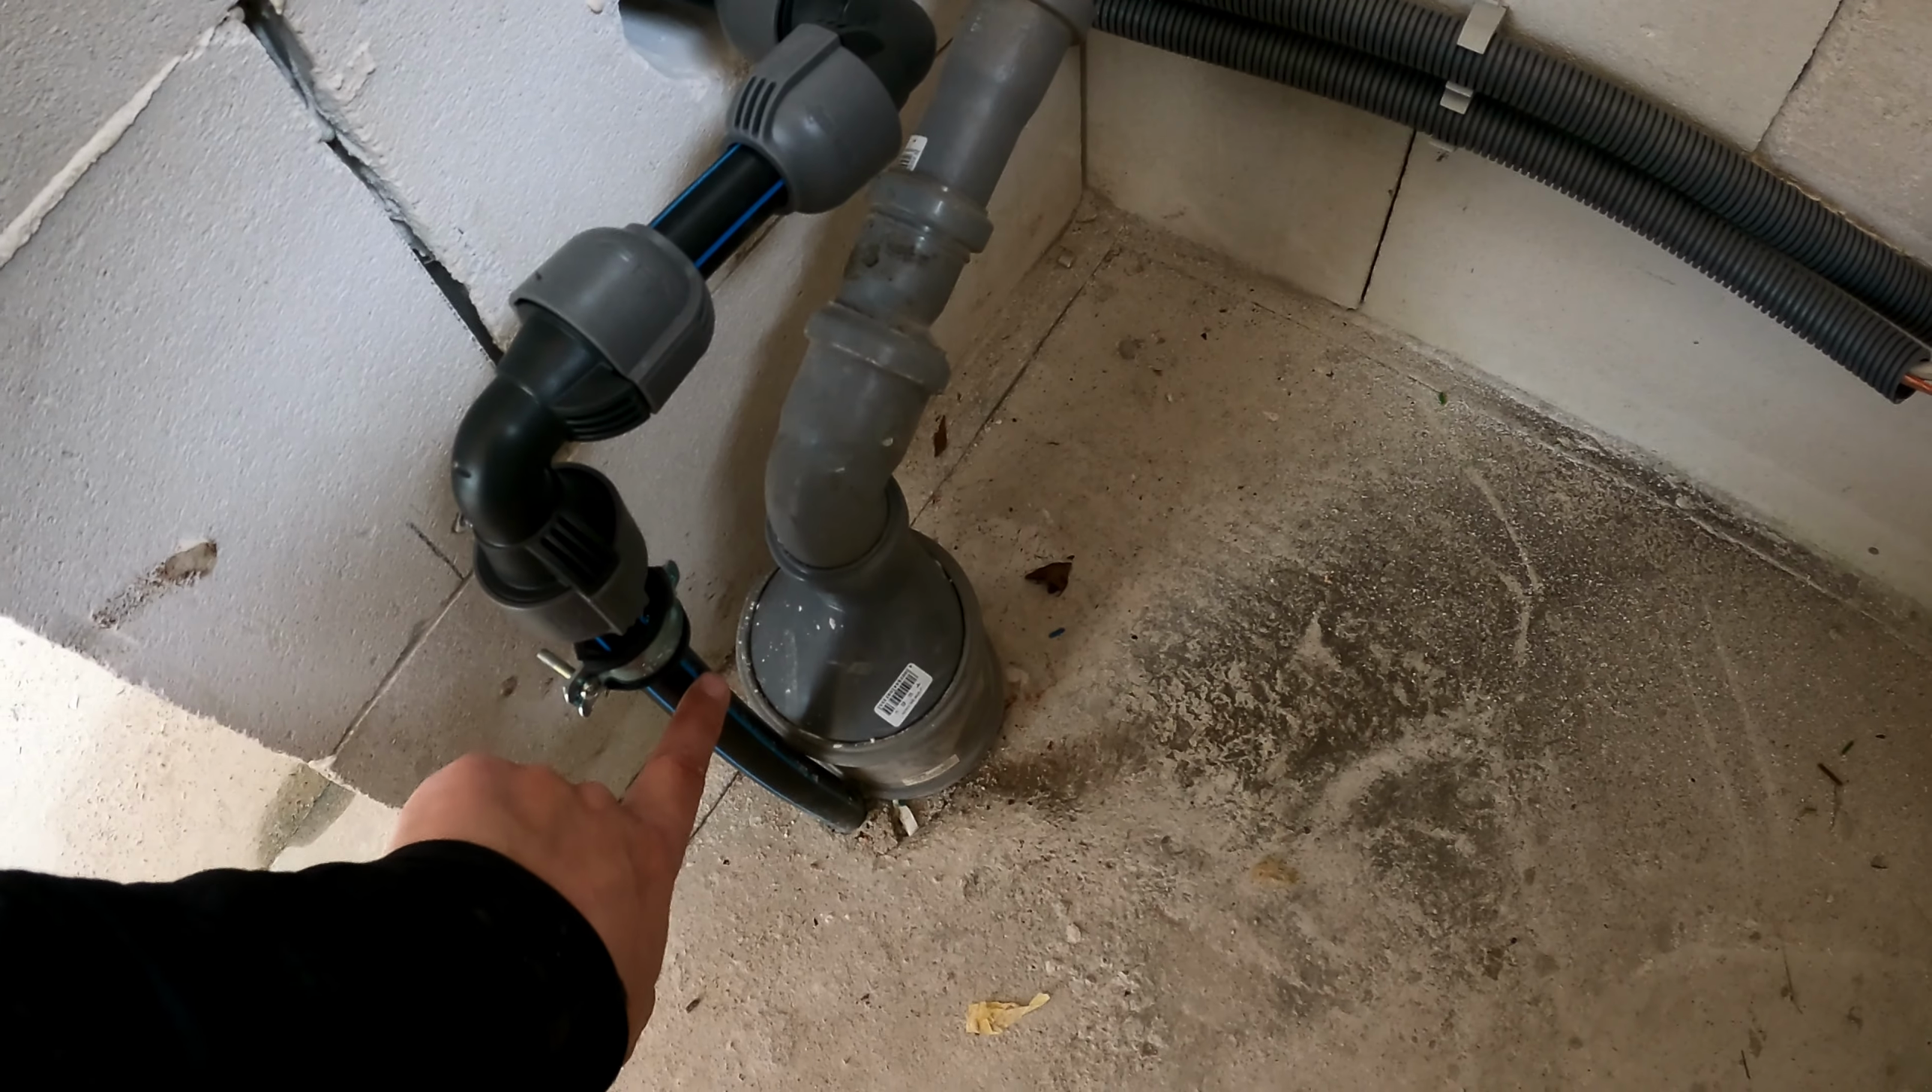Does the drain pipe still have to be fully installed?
No.